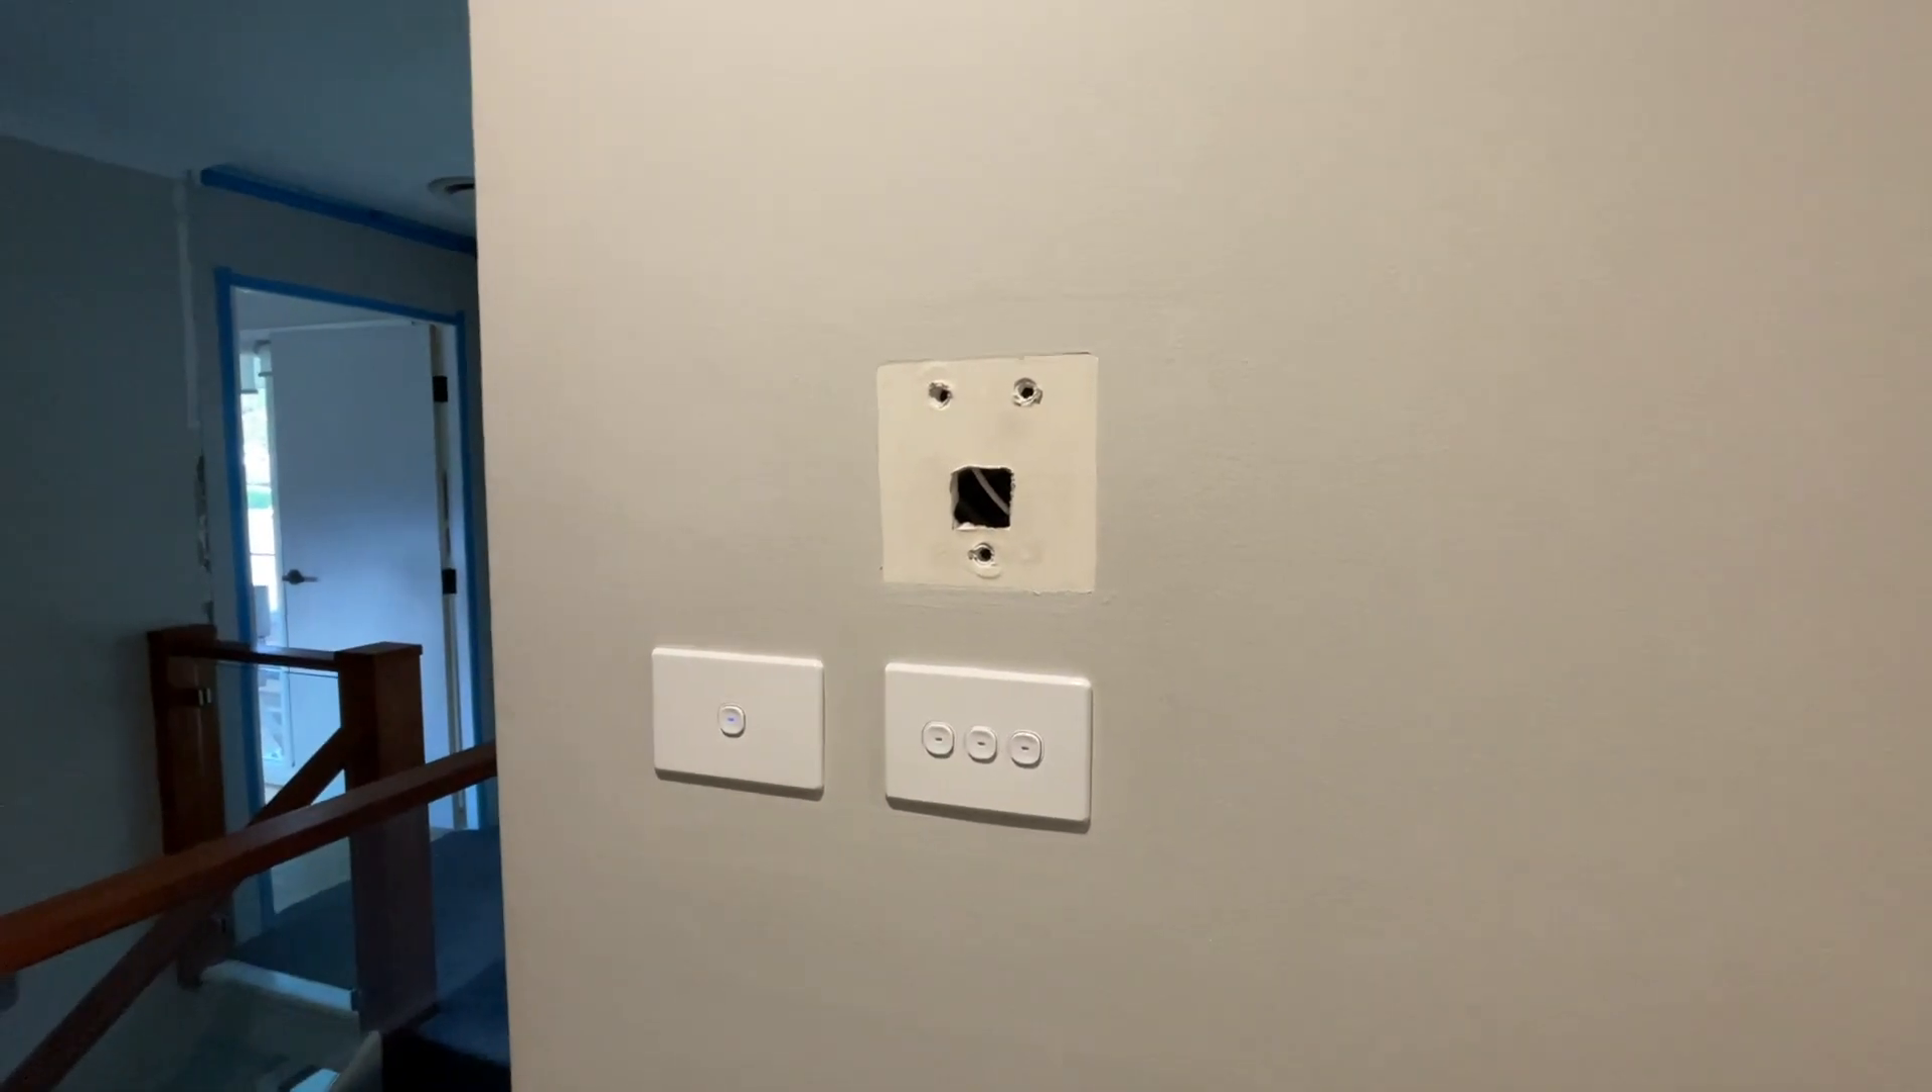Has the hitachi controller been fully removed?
Yes.